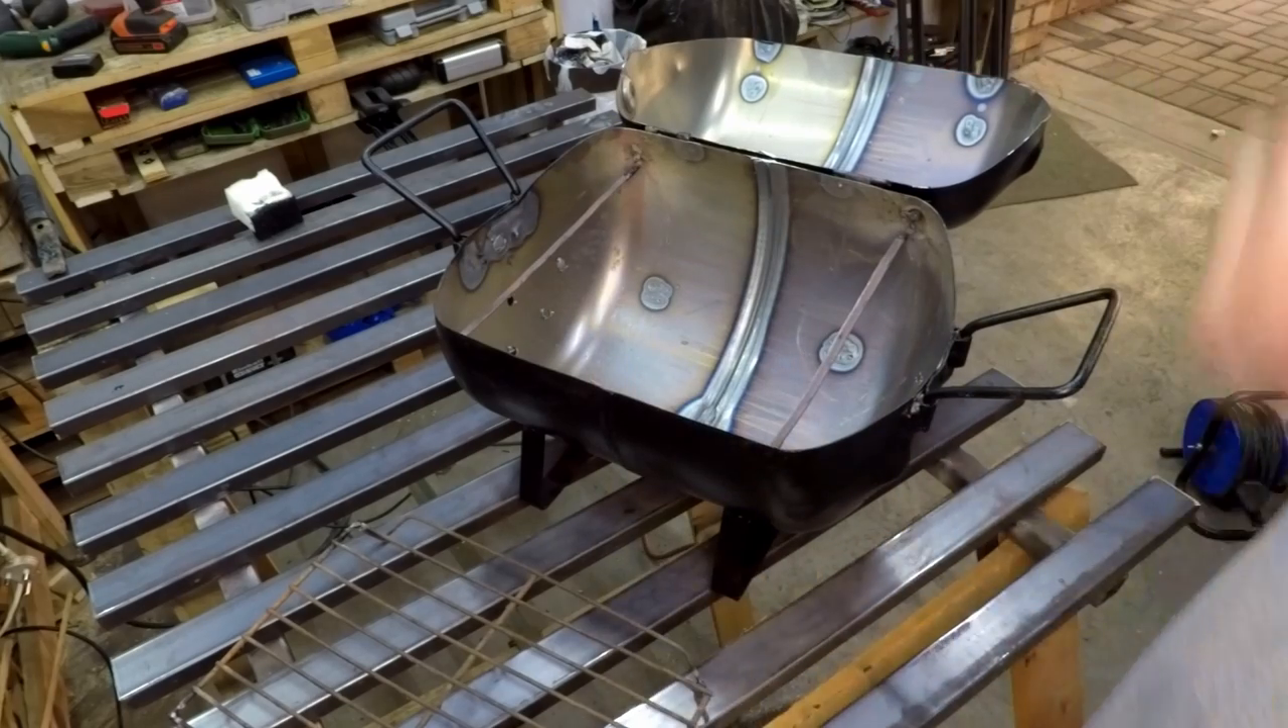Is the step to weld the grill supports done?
Yes.